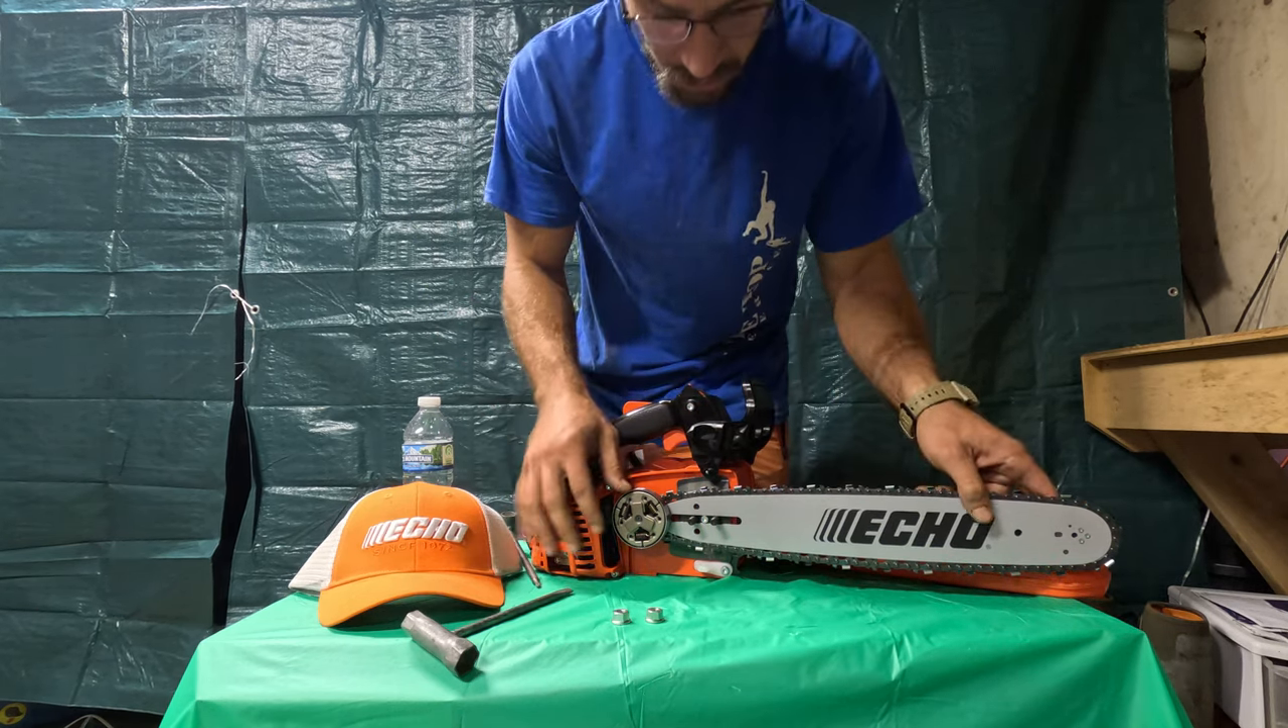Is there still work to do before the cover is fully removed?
No.